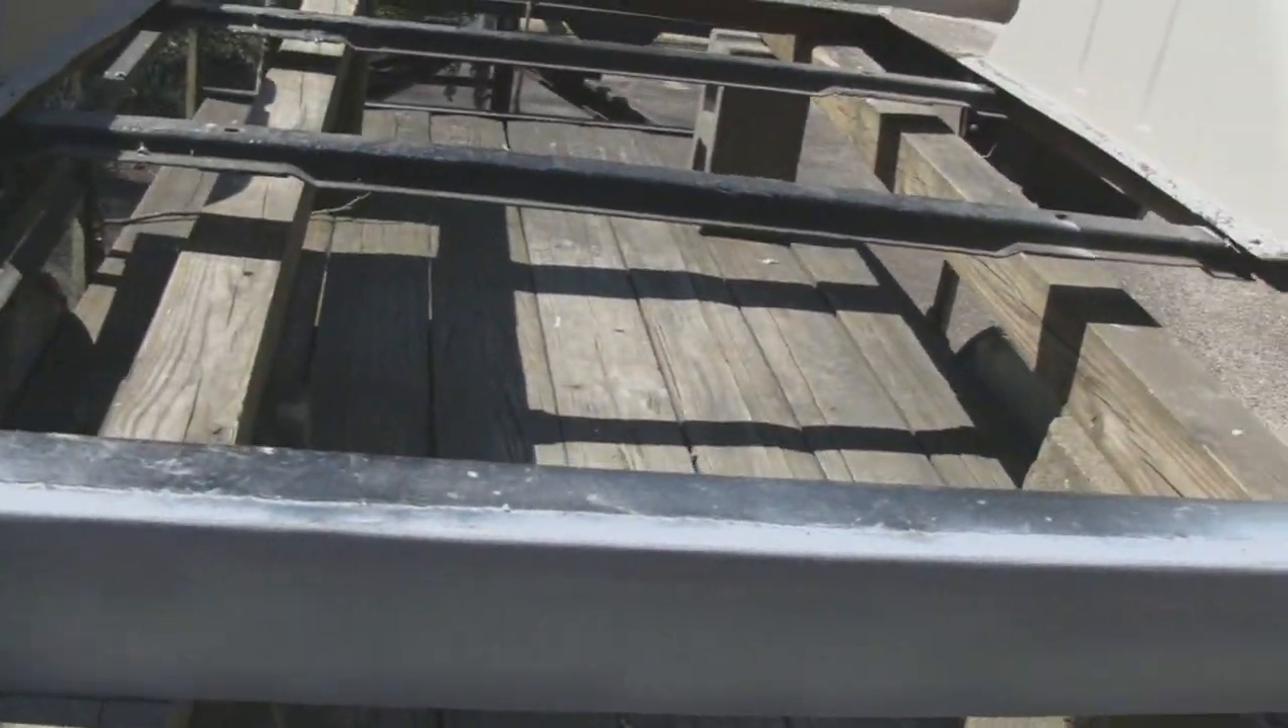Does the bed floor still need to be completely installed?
Yes.